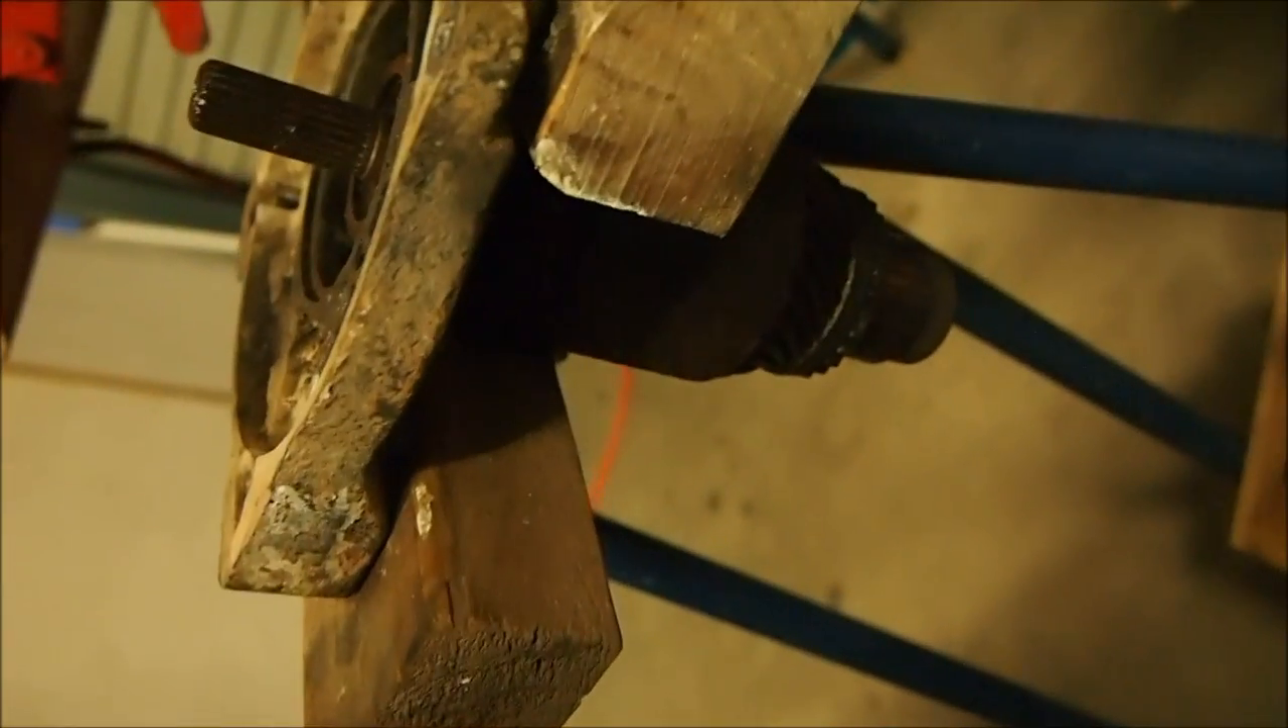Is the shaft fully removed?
No.